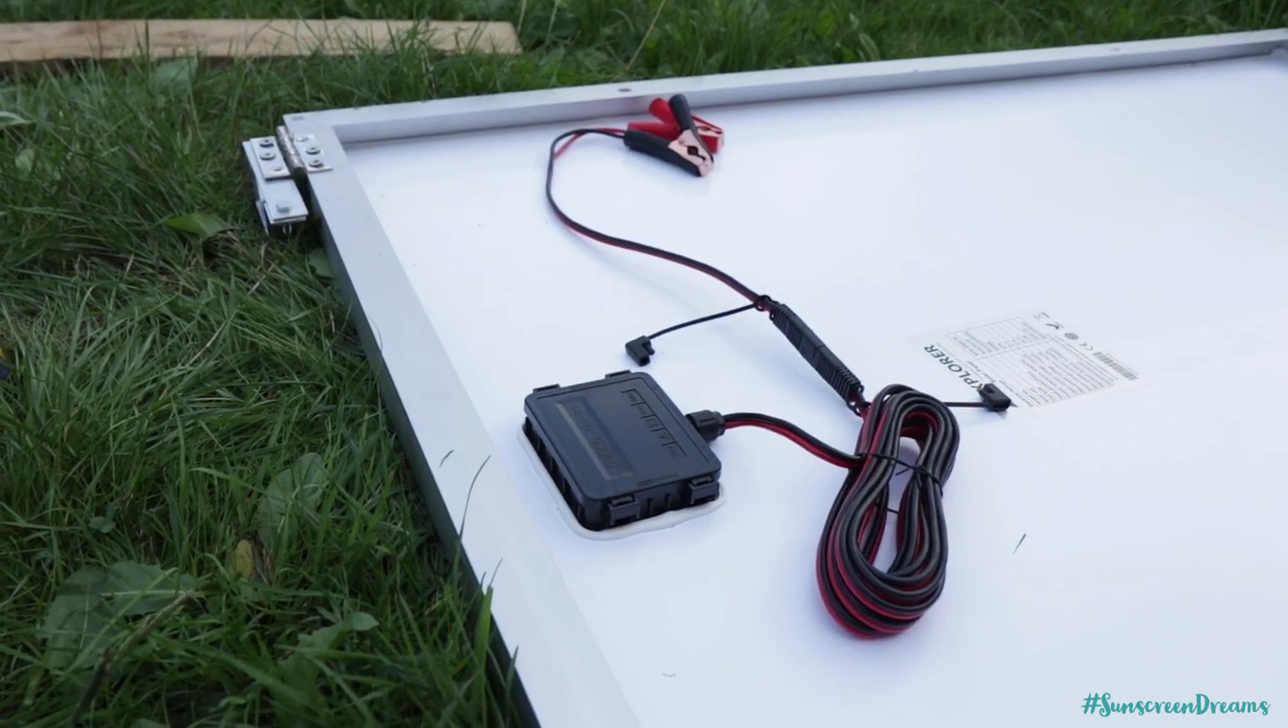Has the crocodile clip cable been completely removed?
No.